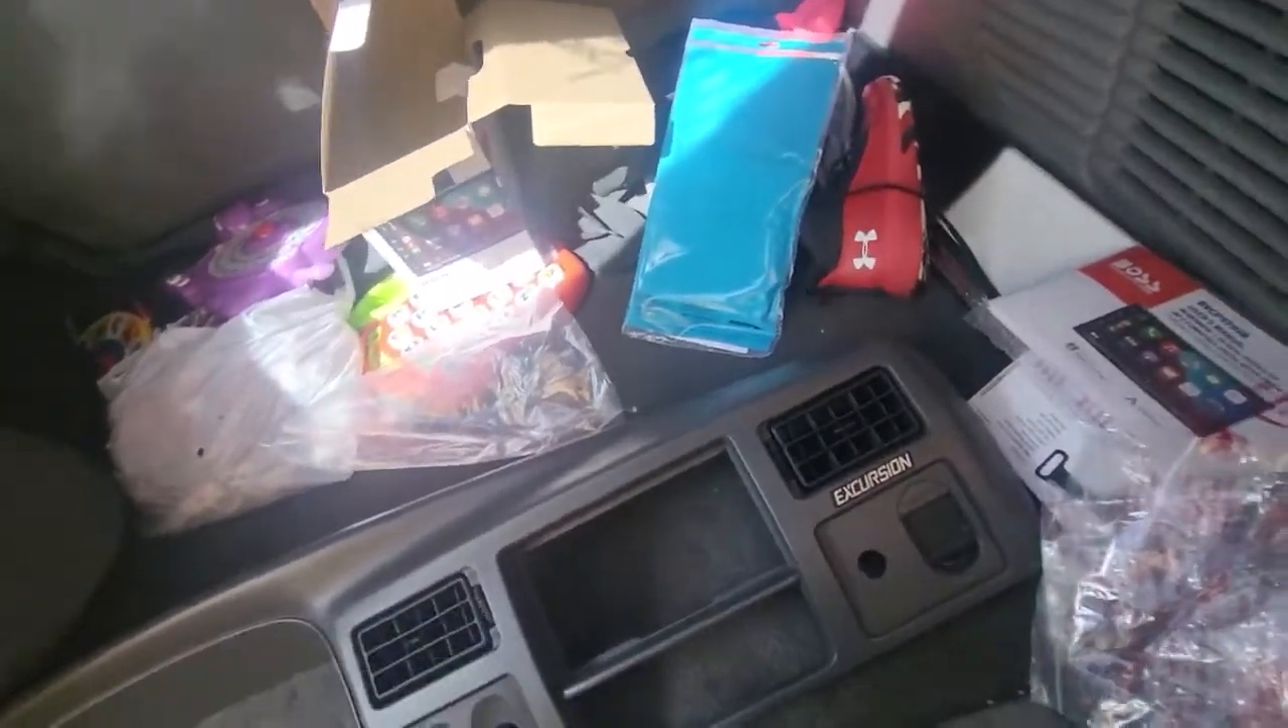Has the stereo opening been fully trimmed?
No.